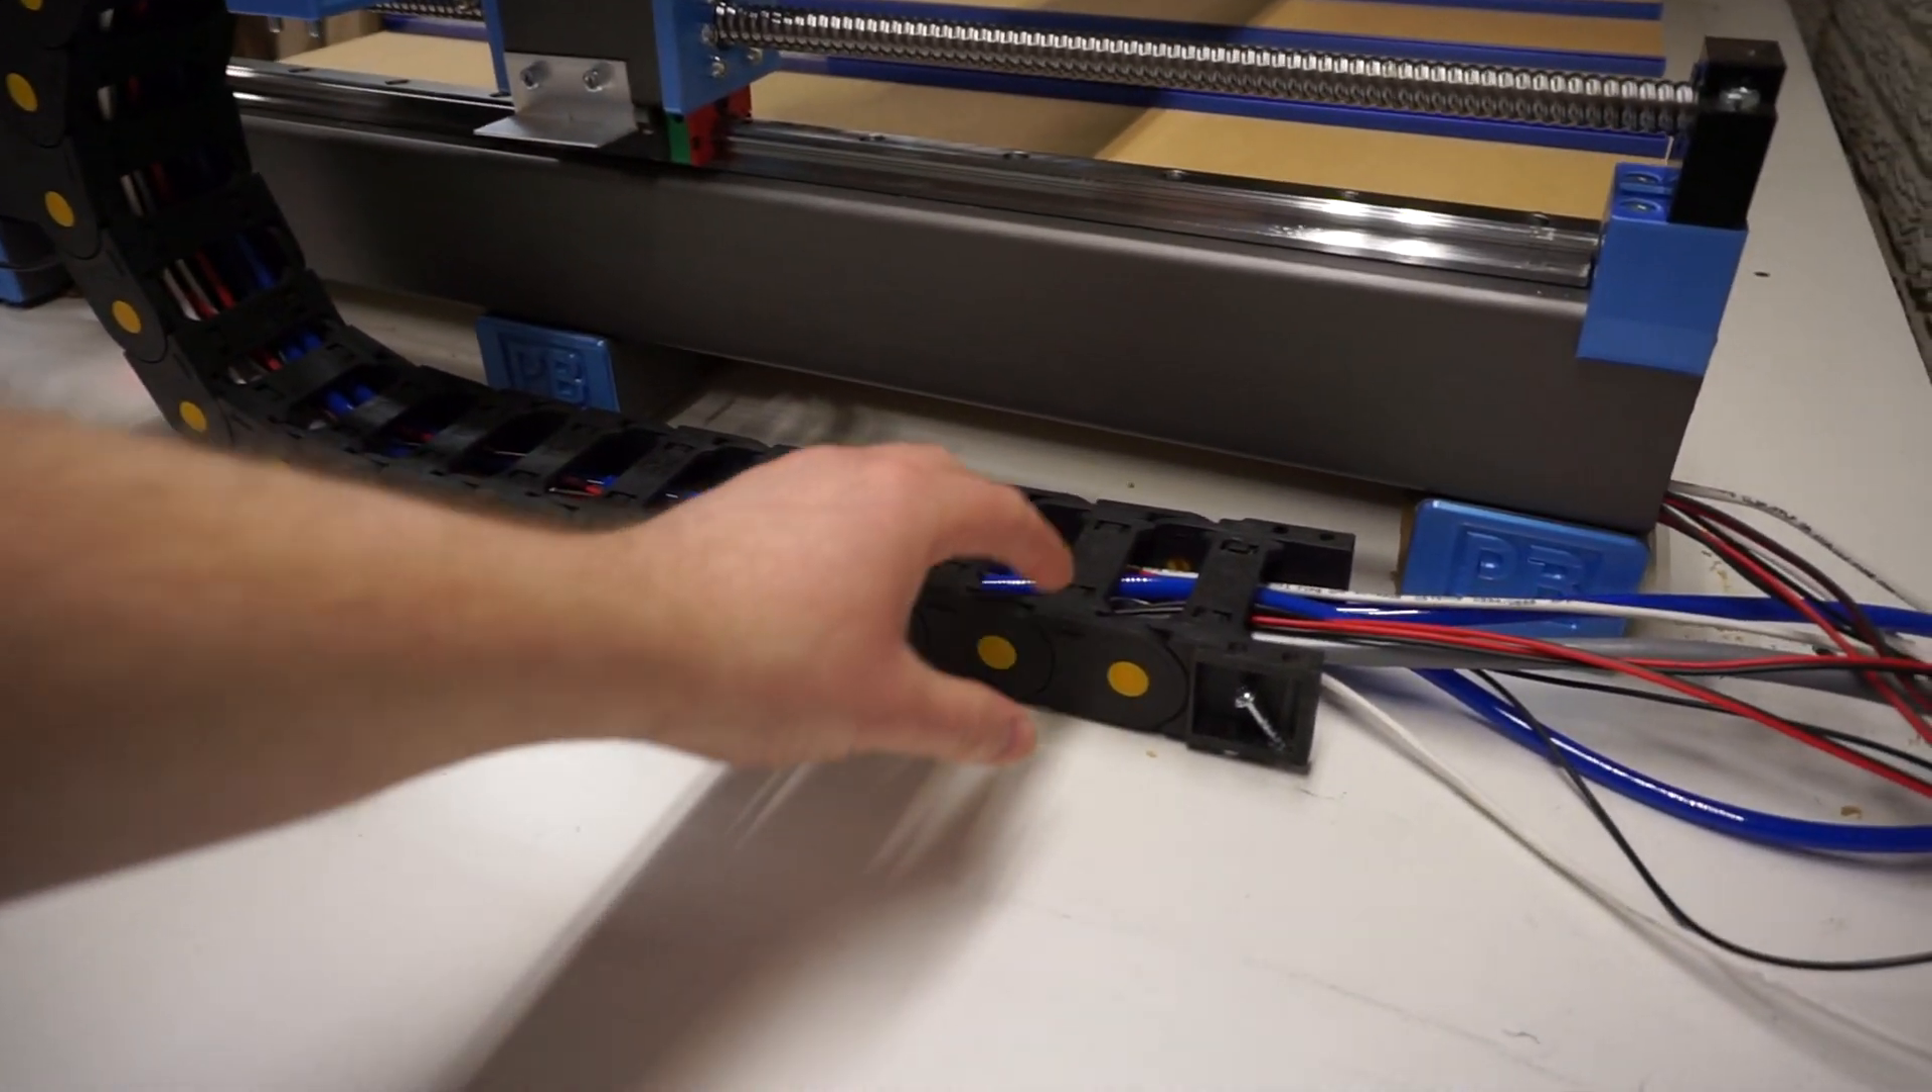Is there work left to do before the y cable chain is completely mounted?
Yes.